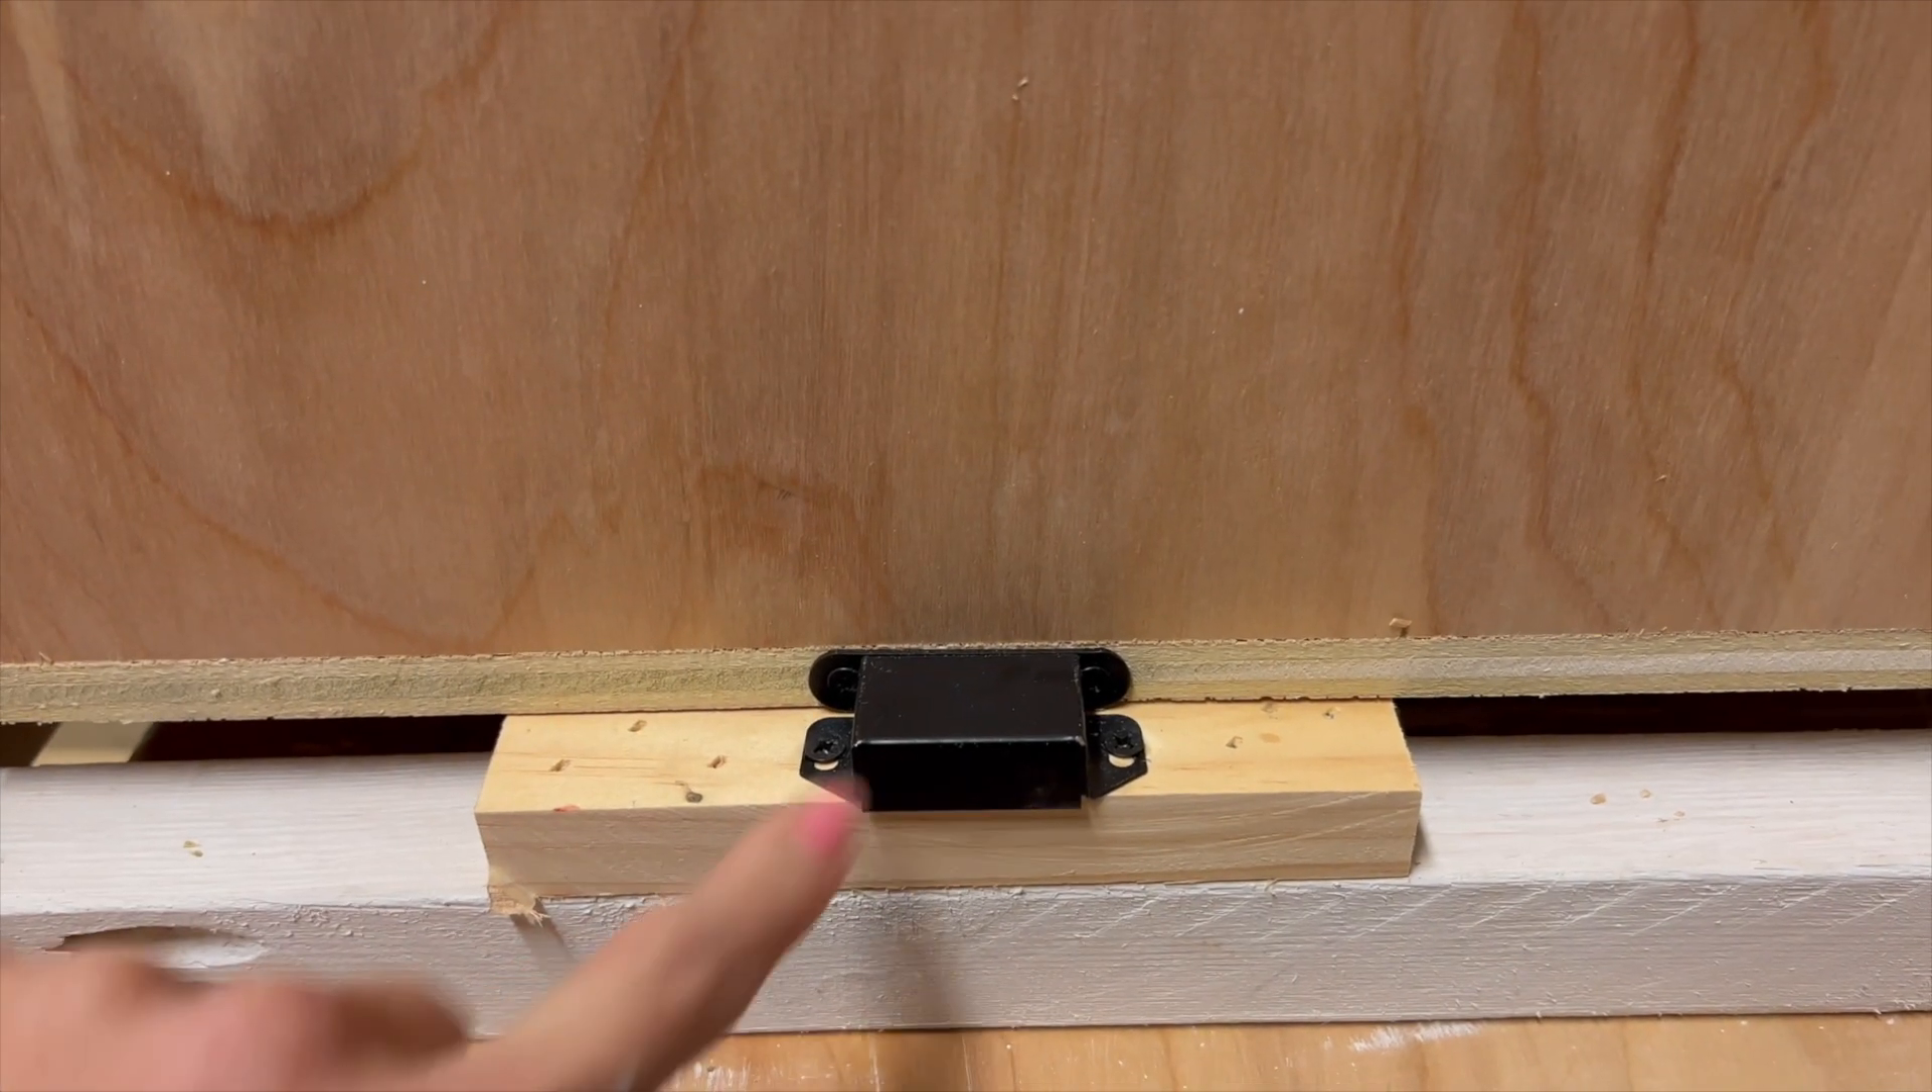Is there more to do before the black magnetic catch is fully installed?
No.